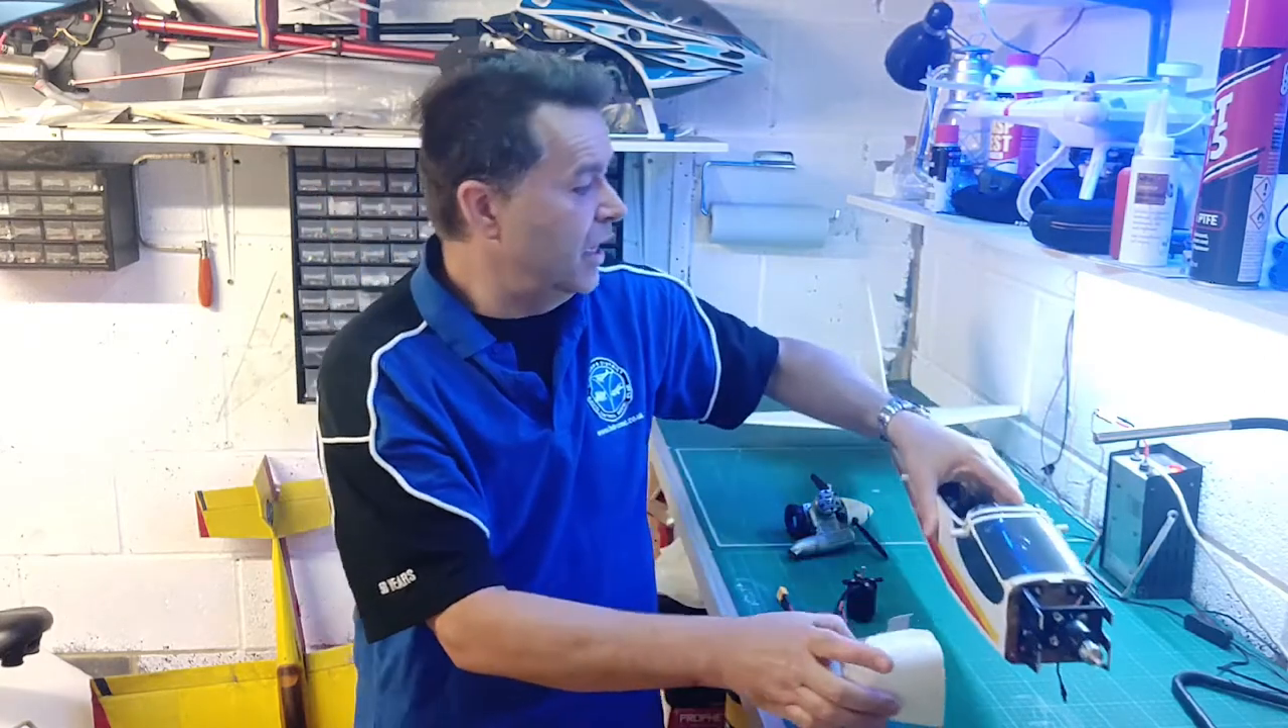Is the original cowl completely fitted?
No.